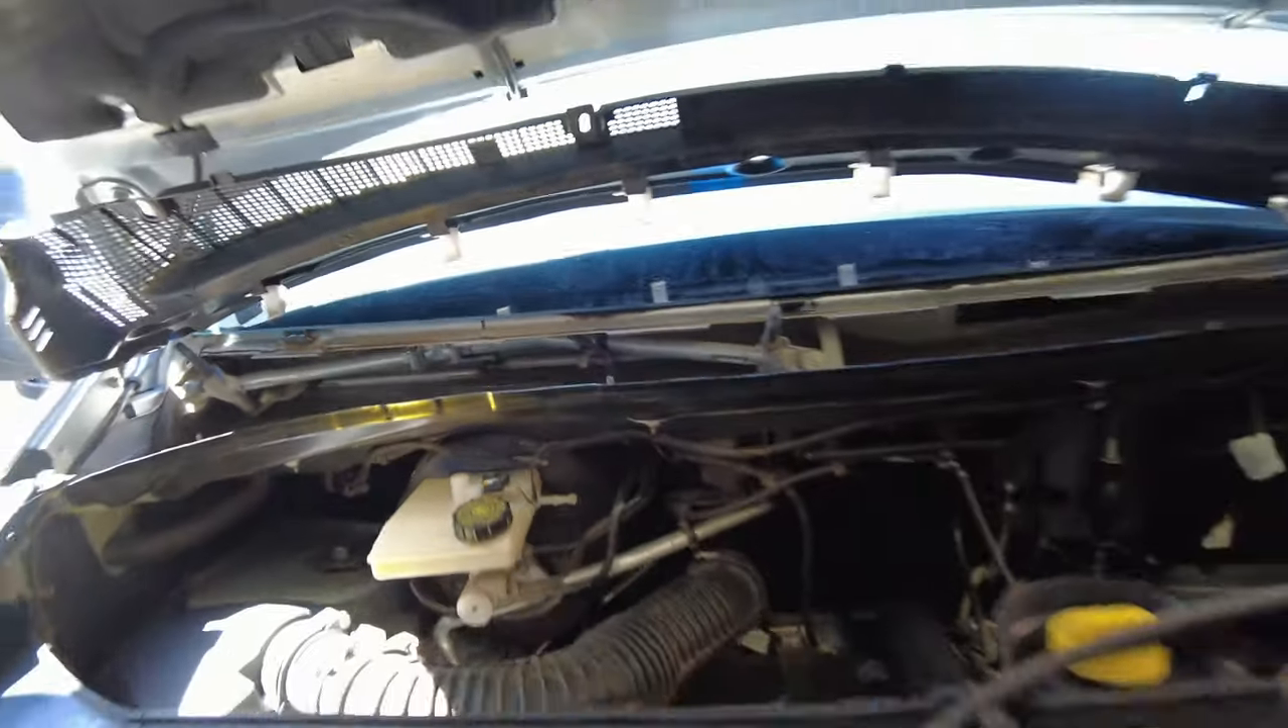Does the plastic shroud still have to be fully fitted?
Yes.